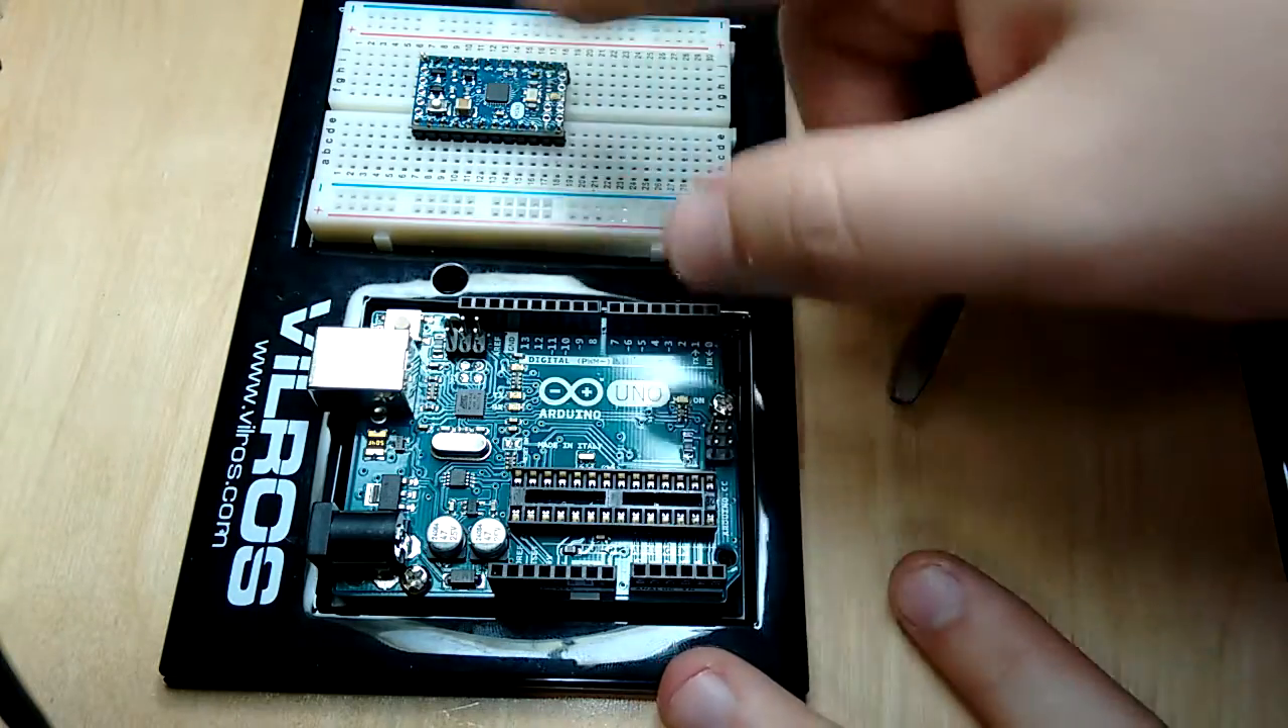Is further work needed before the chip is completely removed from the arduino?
No.